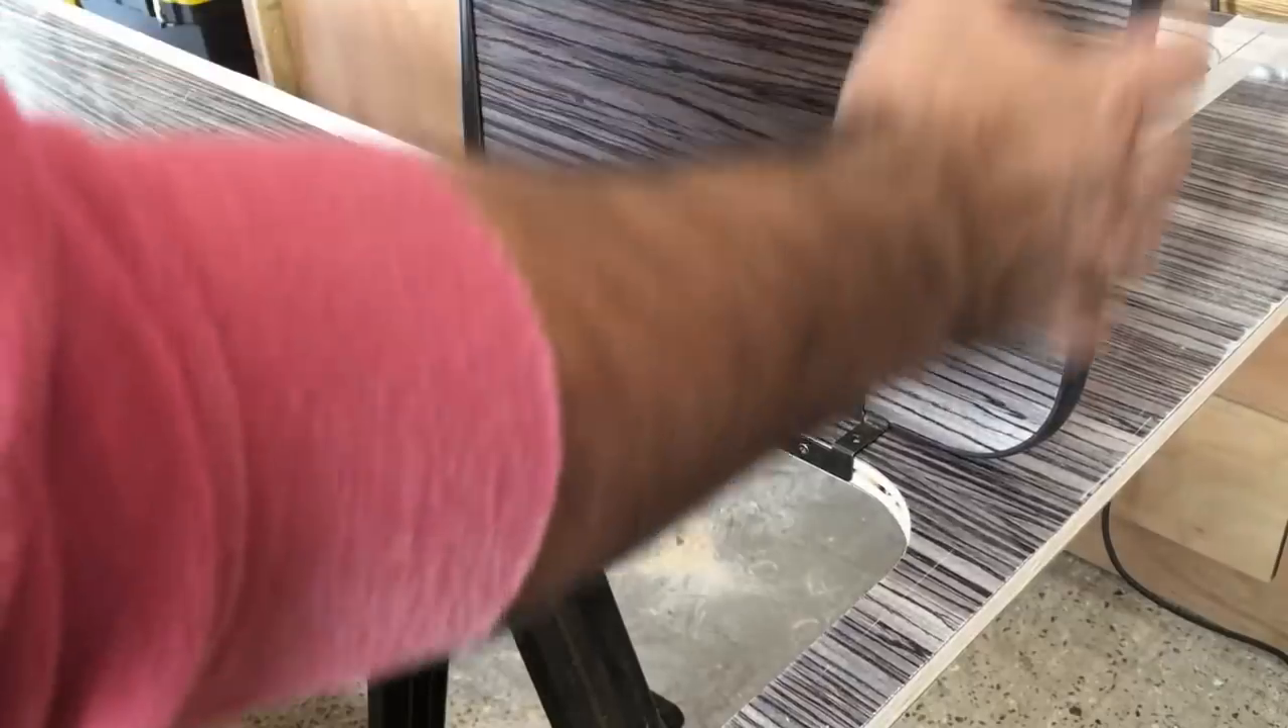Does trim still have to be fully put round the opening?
Yes.